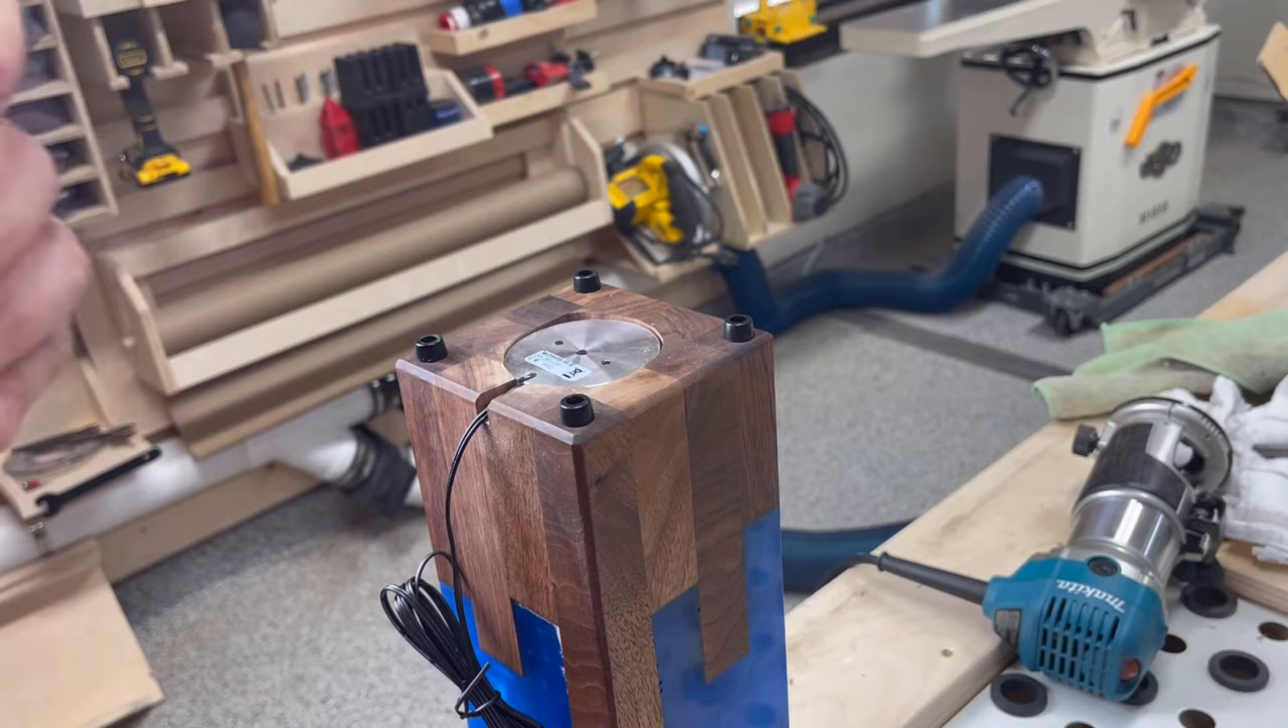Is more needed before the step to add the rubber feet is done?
No.